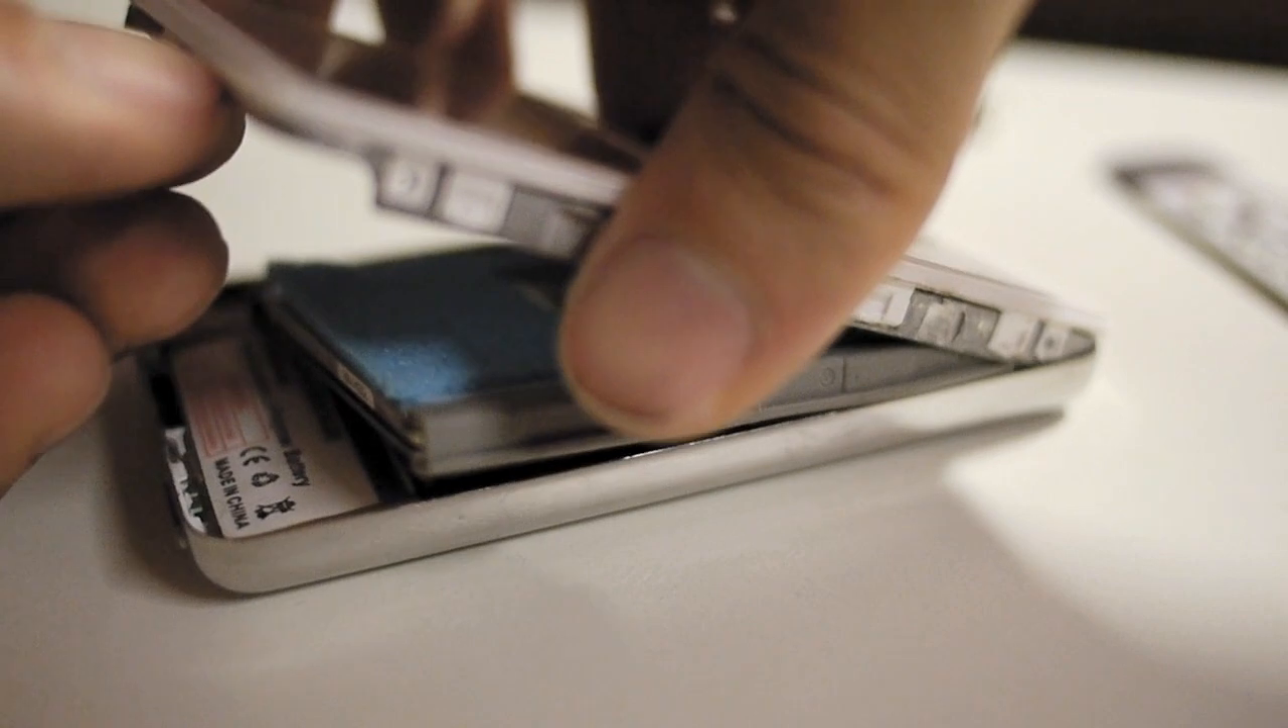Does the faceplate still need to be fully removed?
Yes.